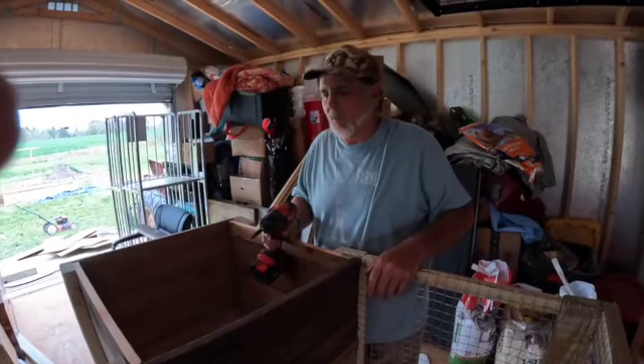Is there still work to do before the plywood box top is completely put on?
Yes.